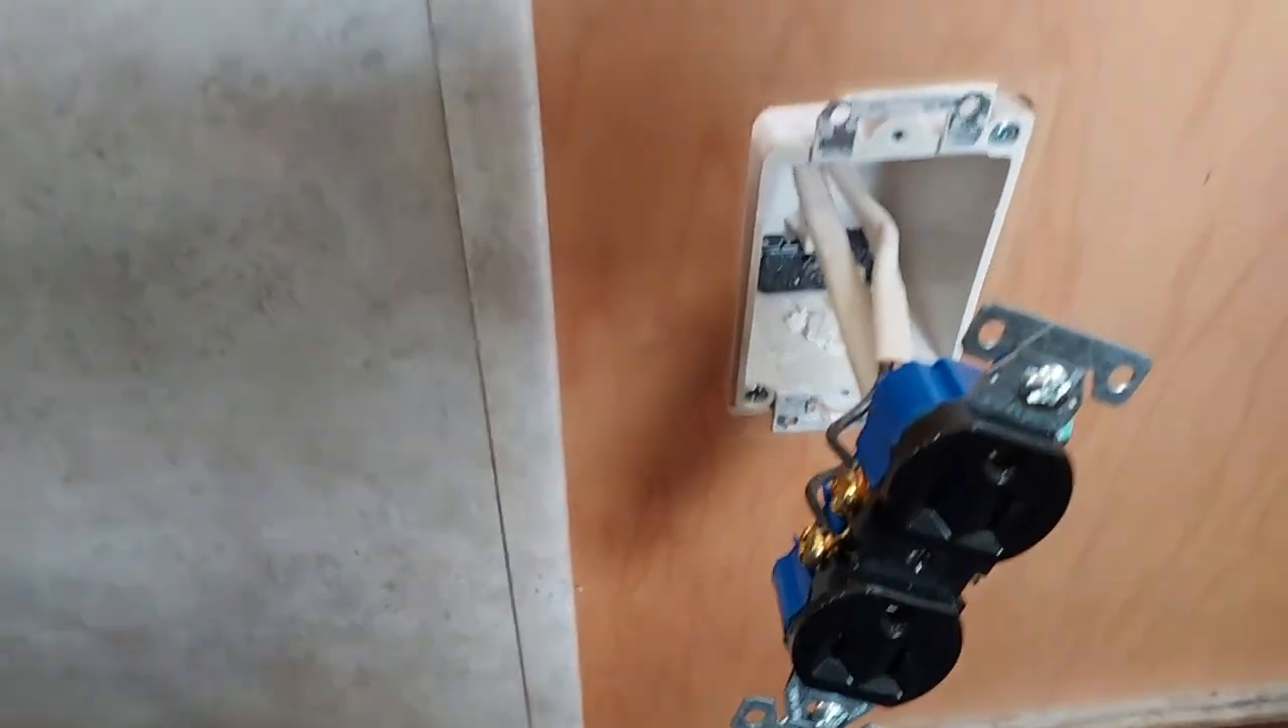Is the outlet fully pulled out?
Yes.